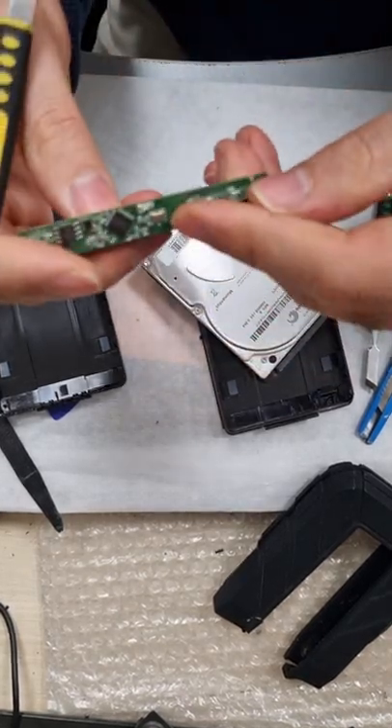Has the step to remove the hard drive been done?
Yes.